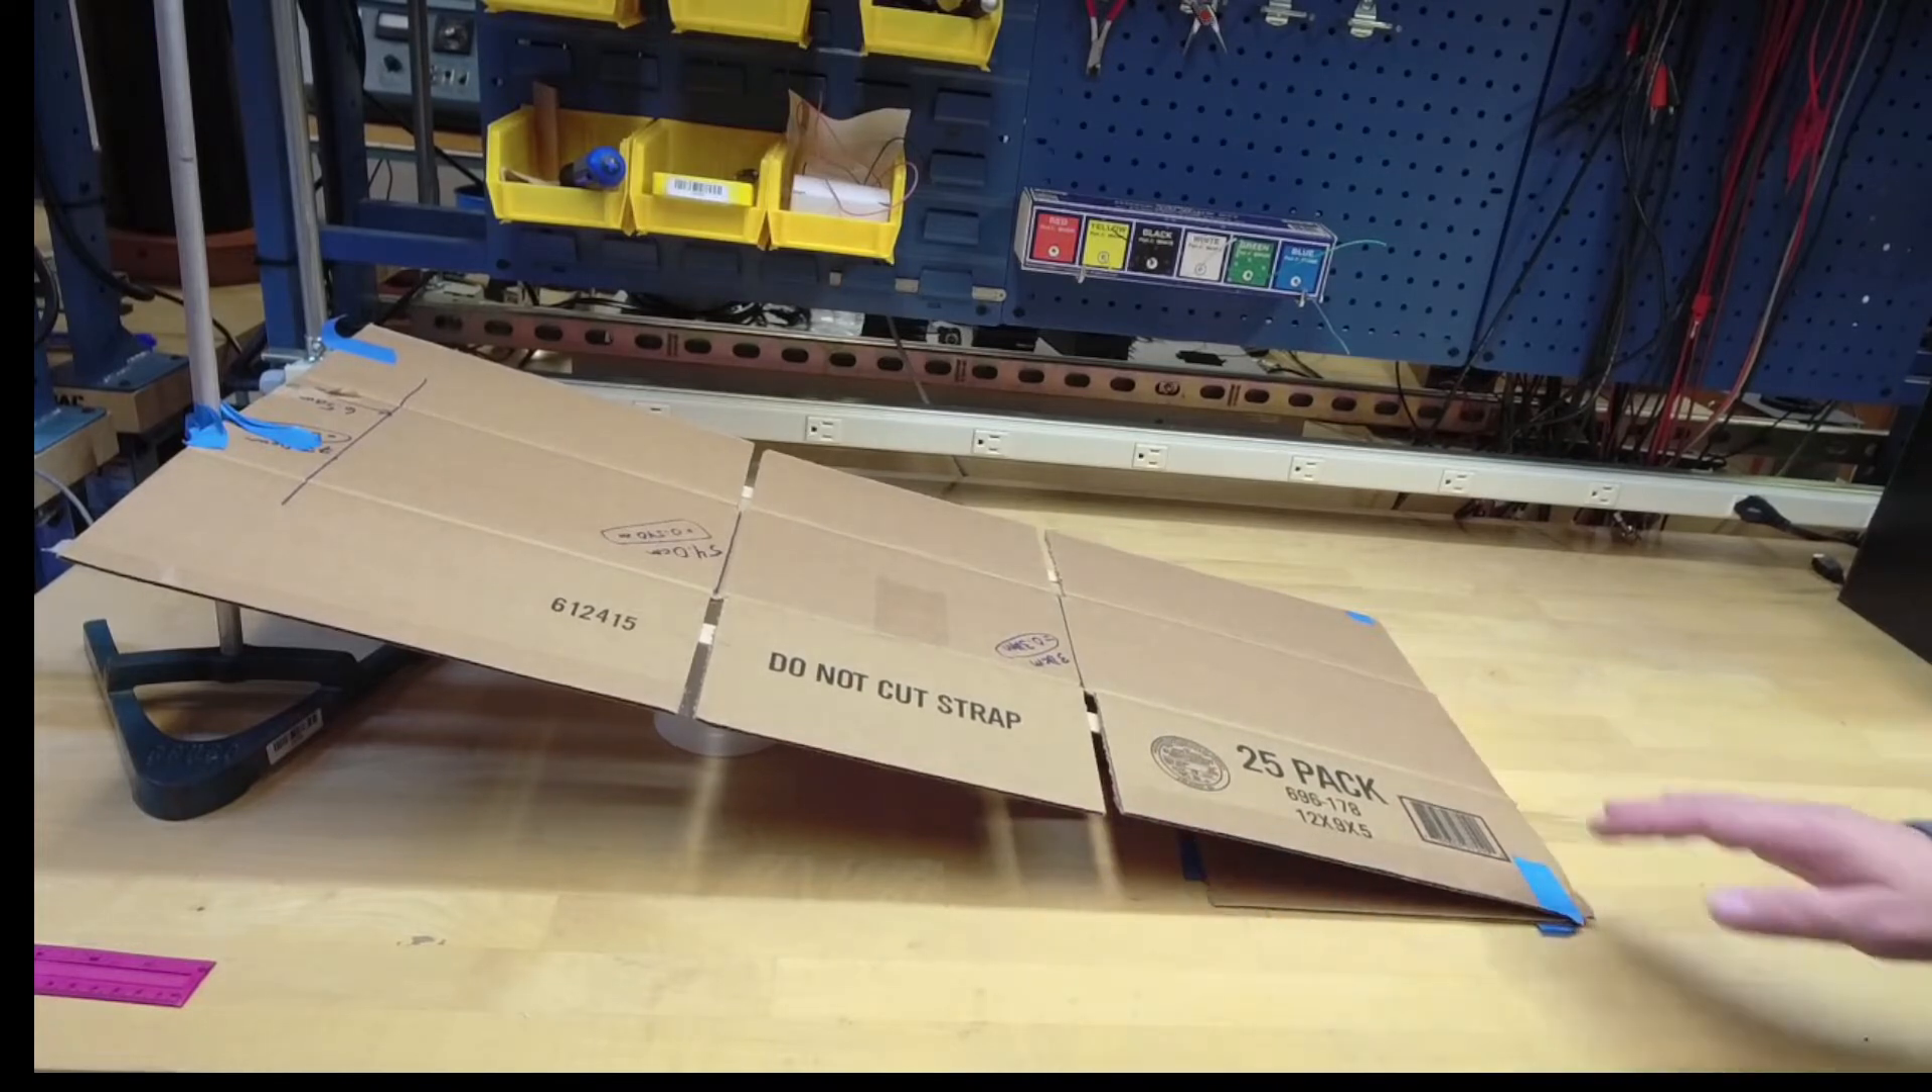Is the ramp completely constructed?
Yes.